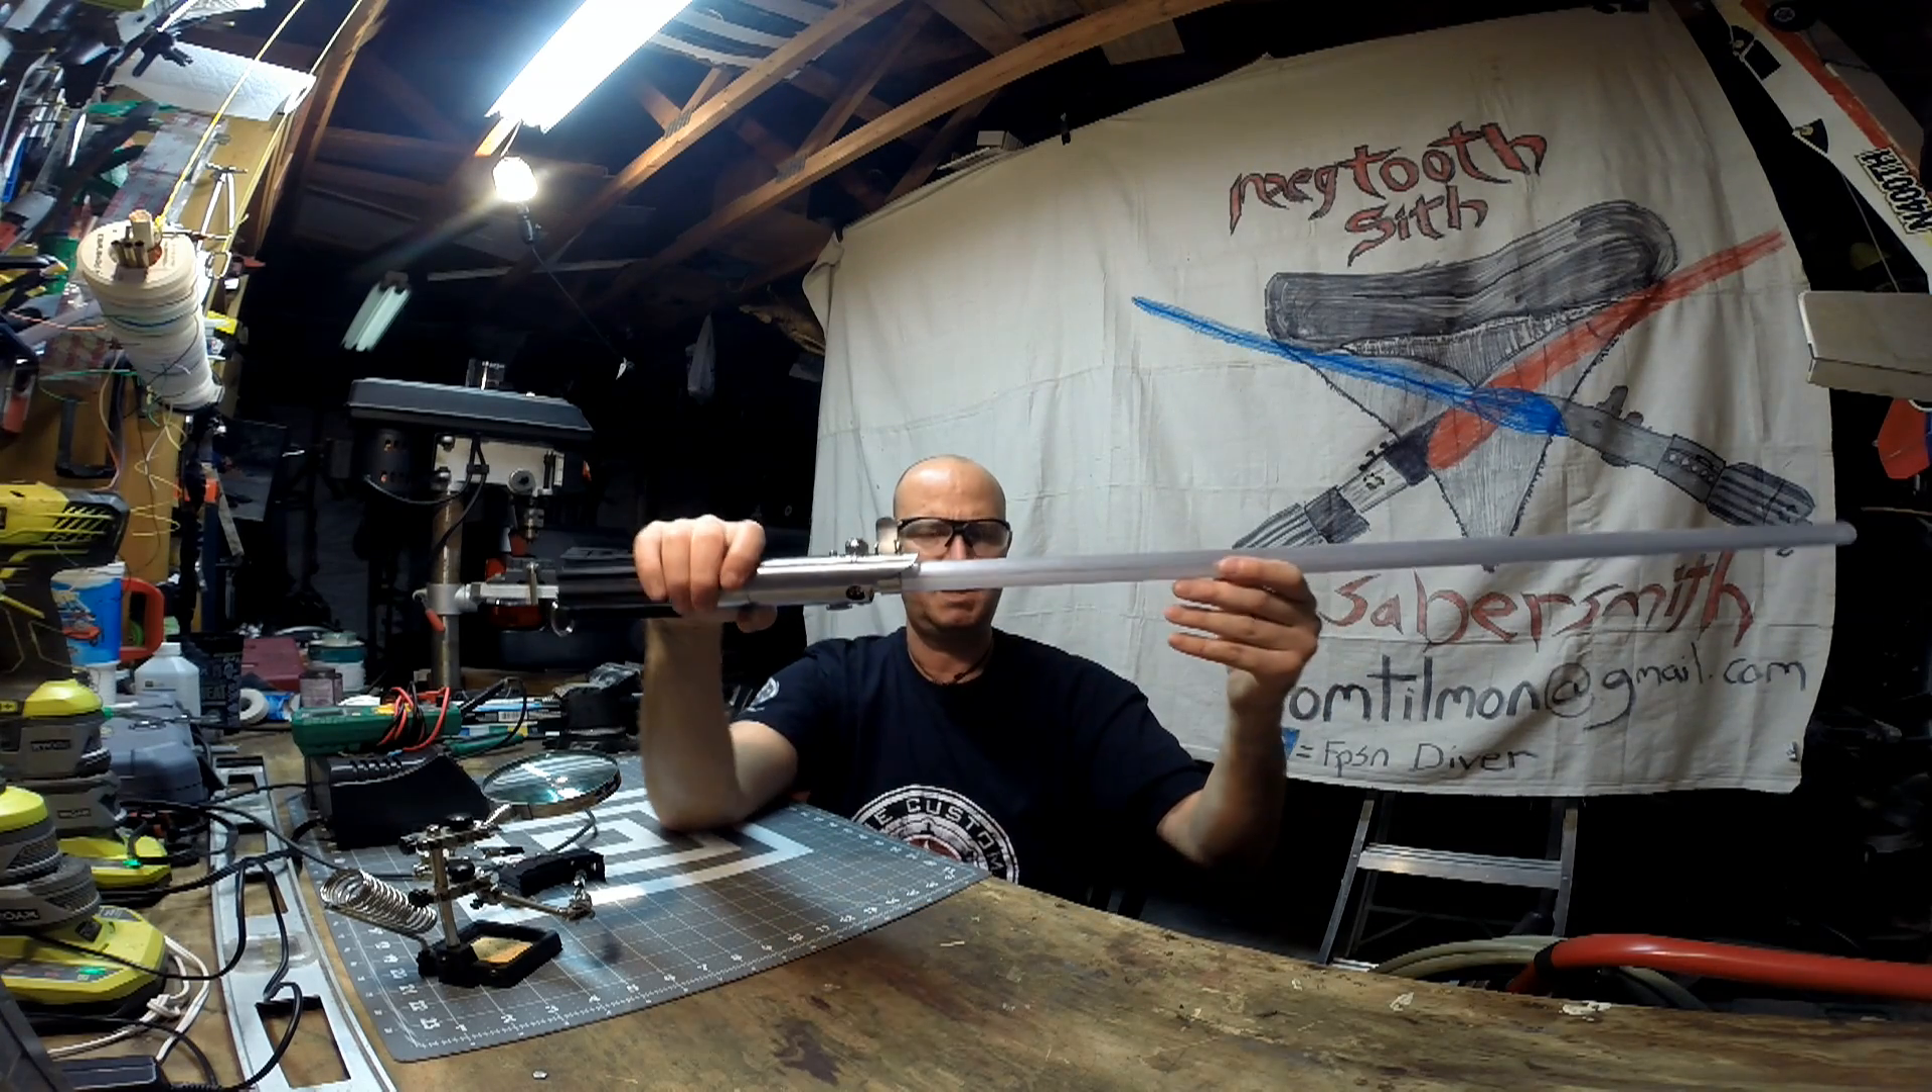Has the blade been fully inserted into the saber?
Yes.